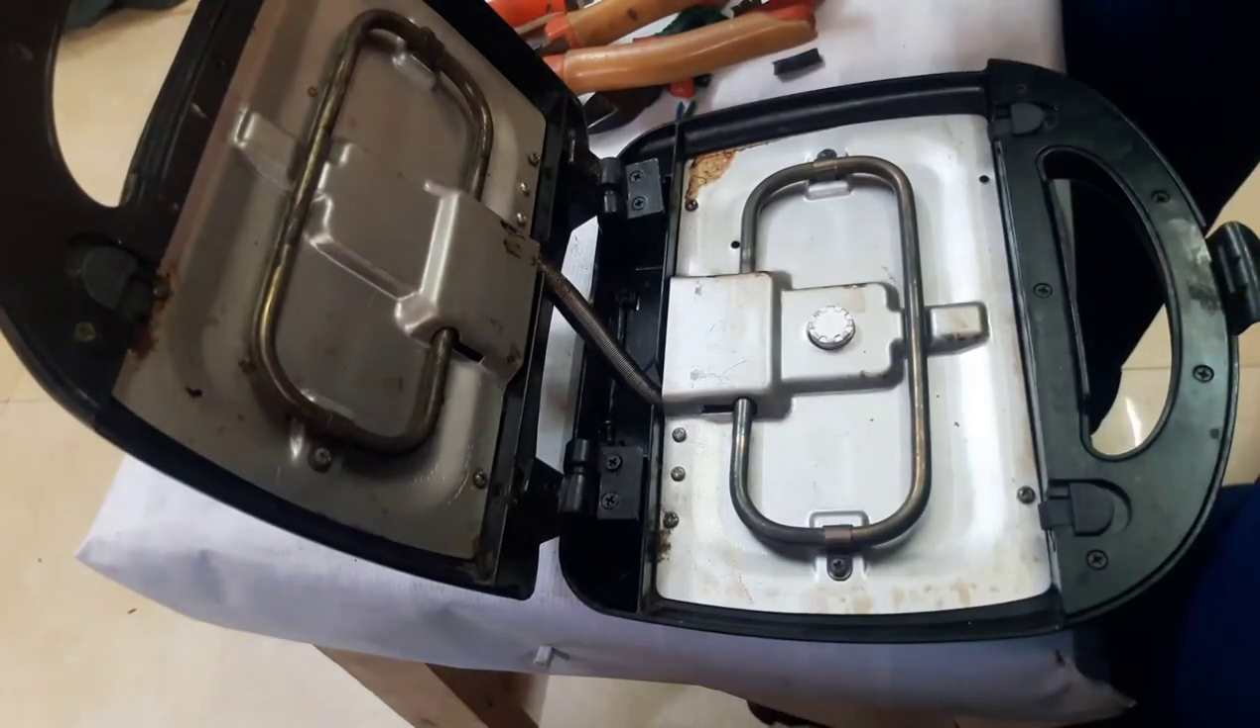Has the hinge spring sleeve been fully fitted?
Yes.